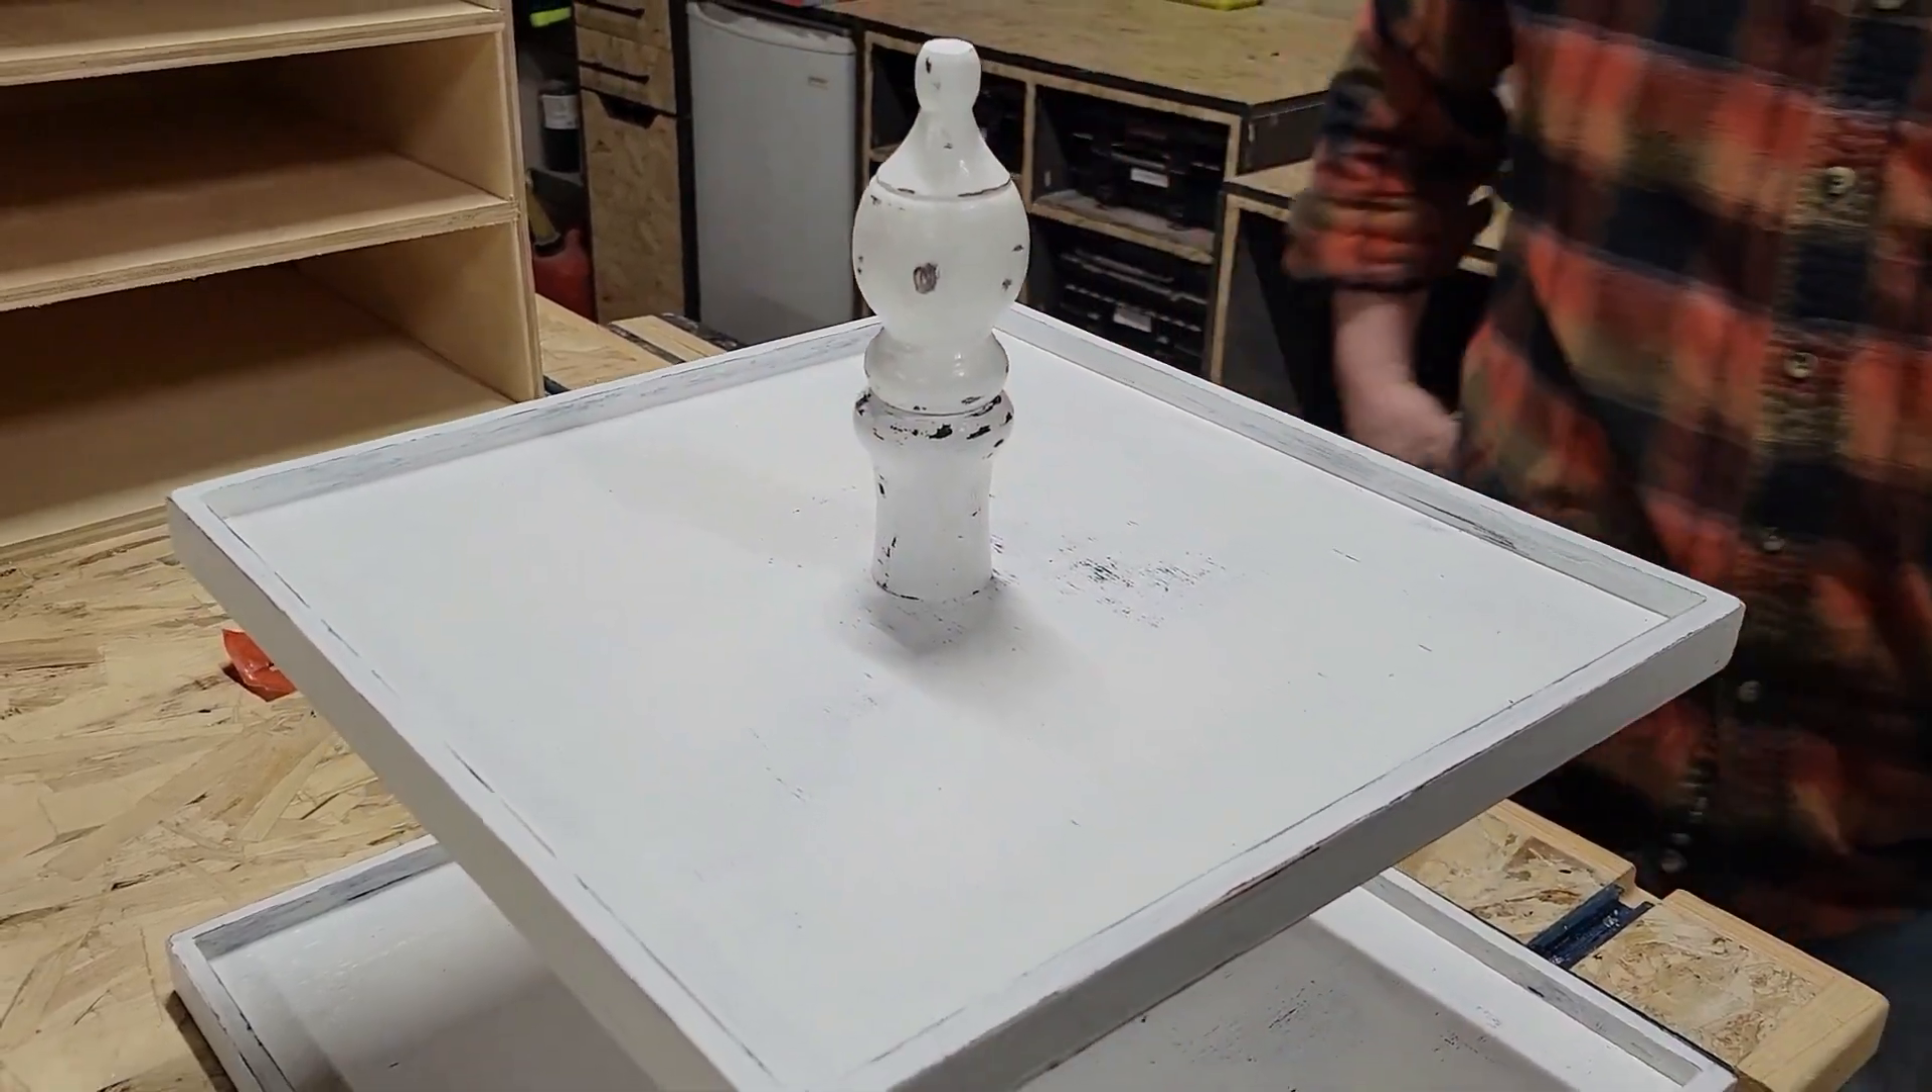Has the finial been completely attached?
Yes.